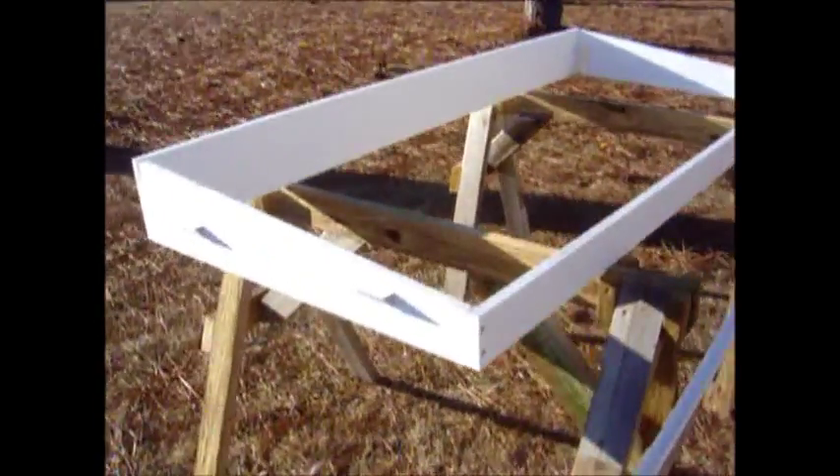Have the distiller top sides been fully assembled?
Yes.